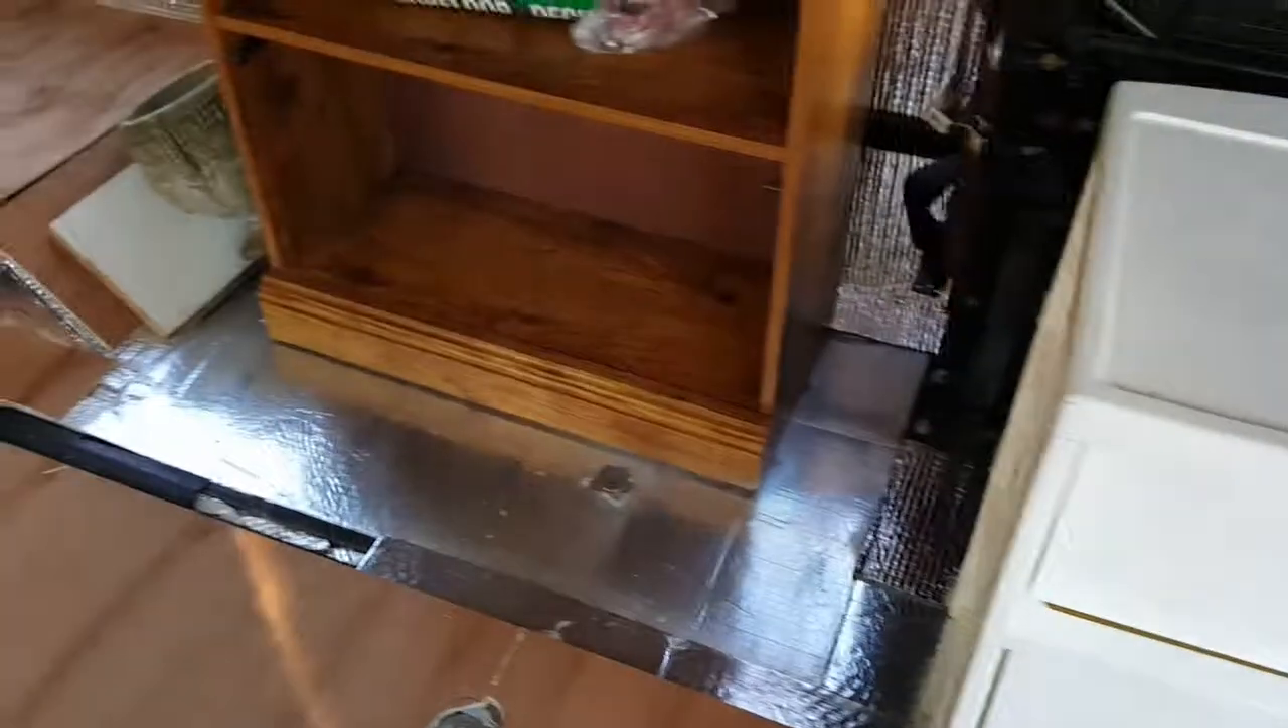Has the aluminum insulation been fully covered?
No.